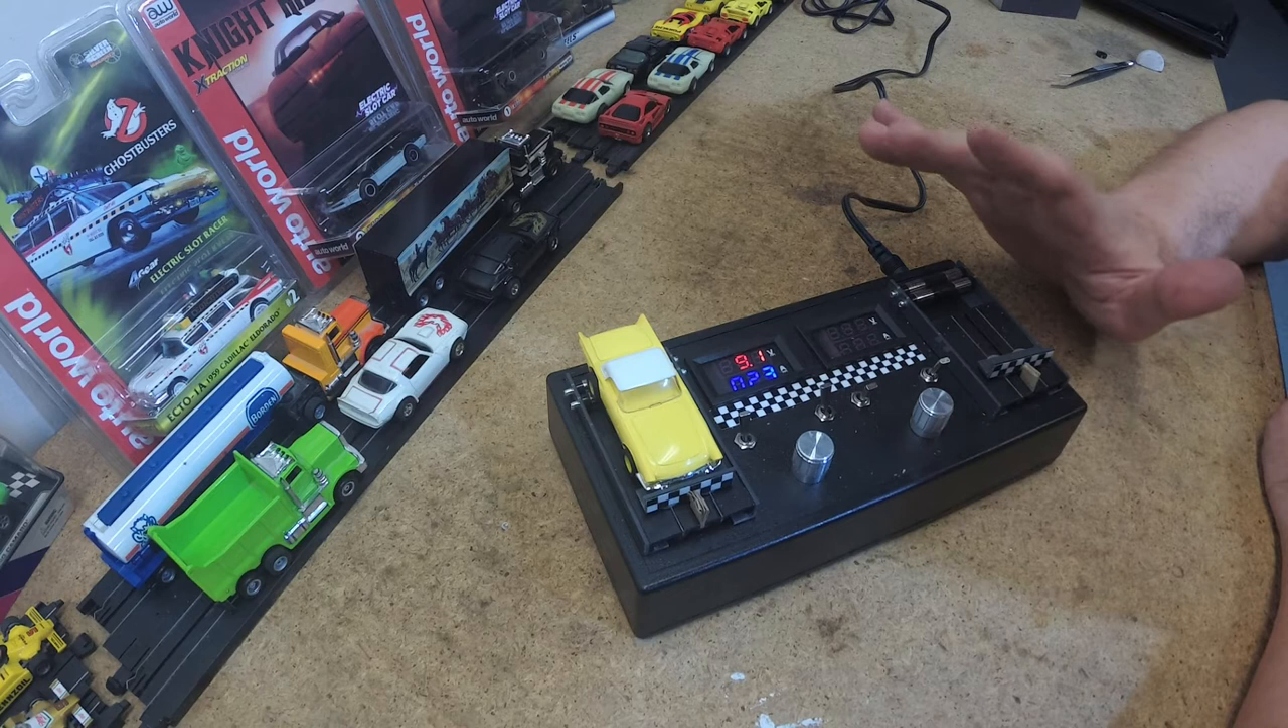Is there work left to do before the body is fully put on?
No.